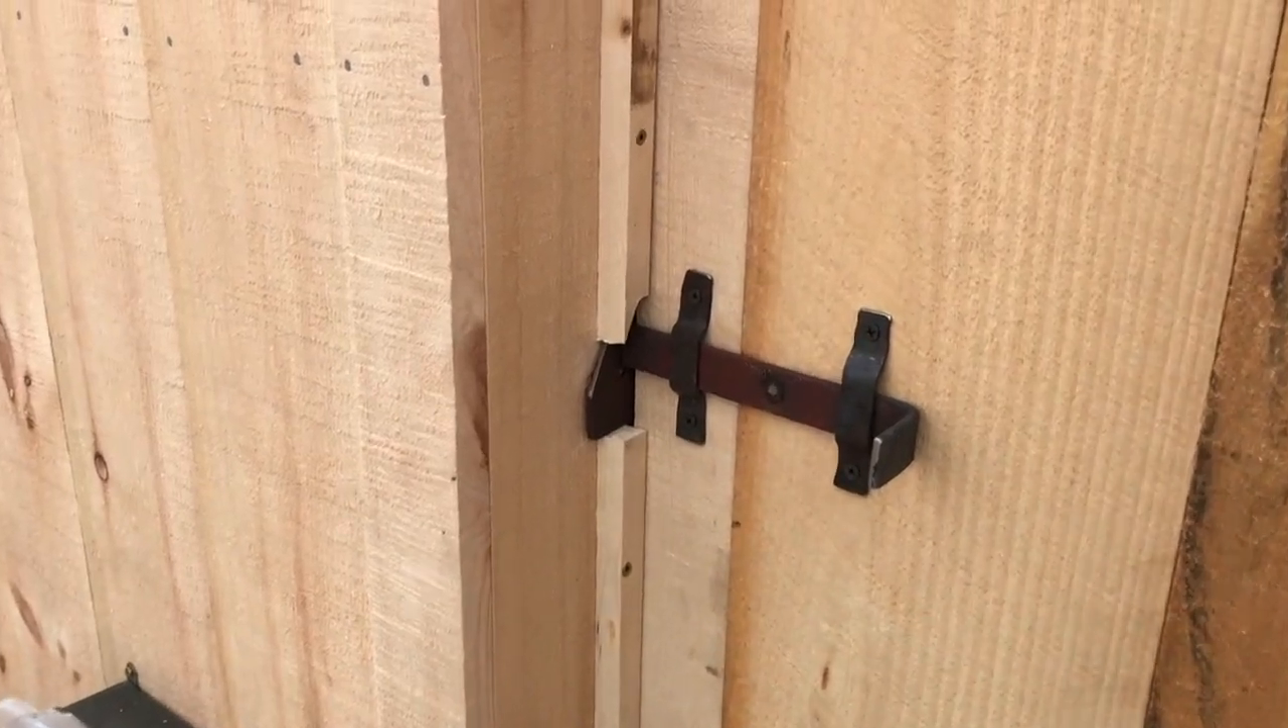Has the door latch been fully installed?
Yes.